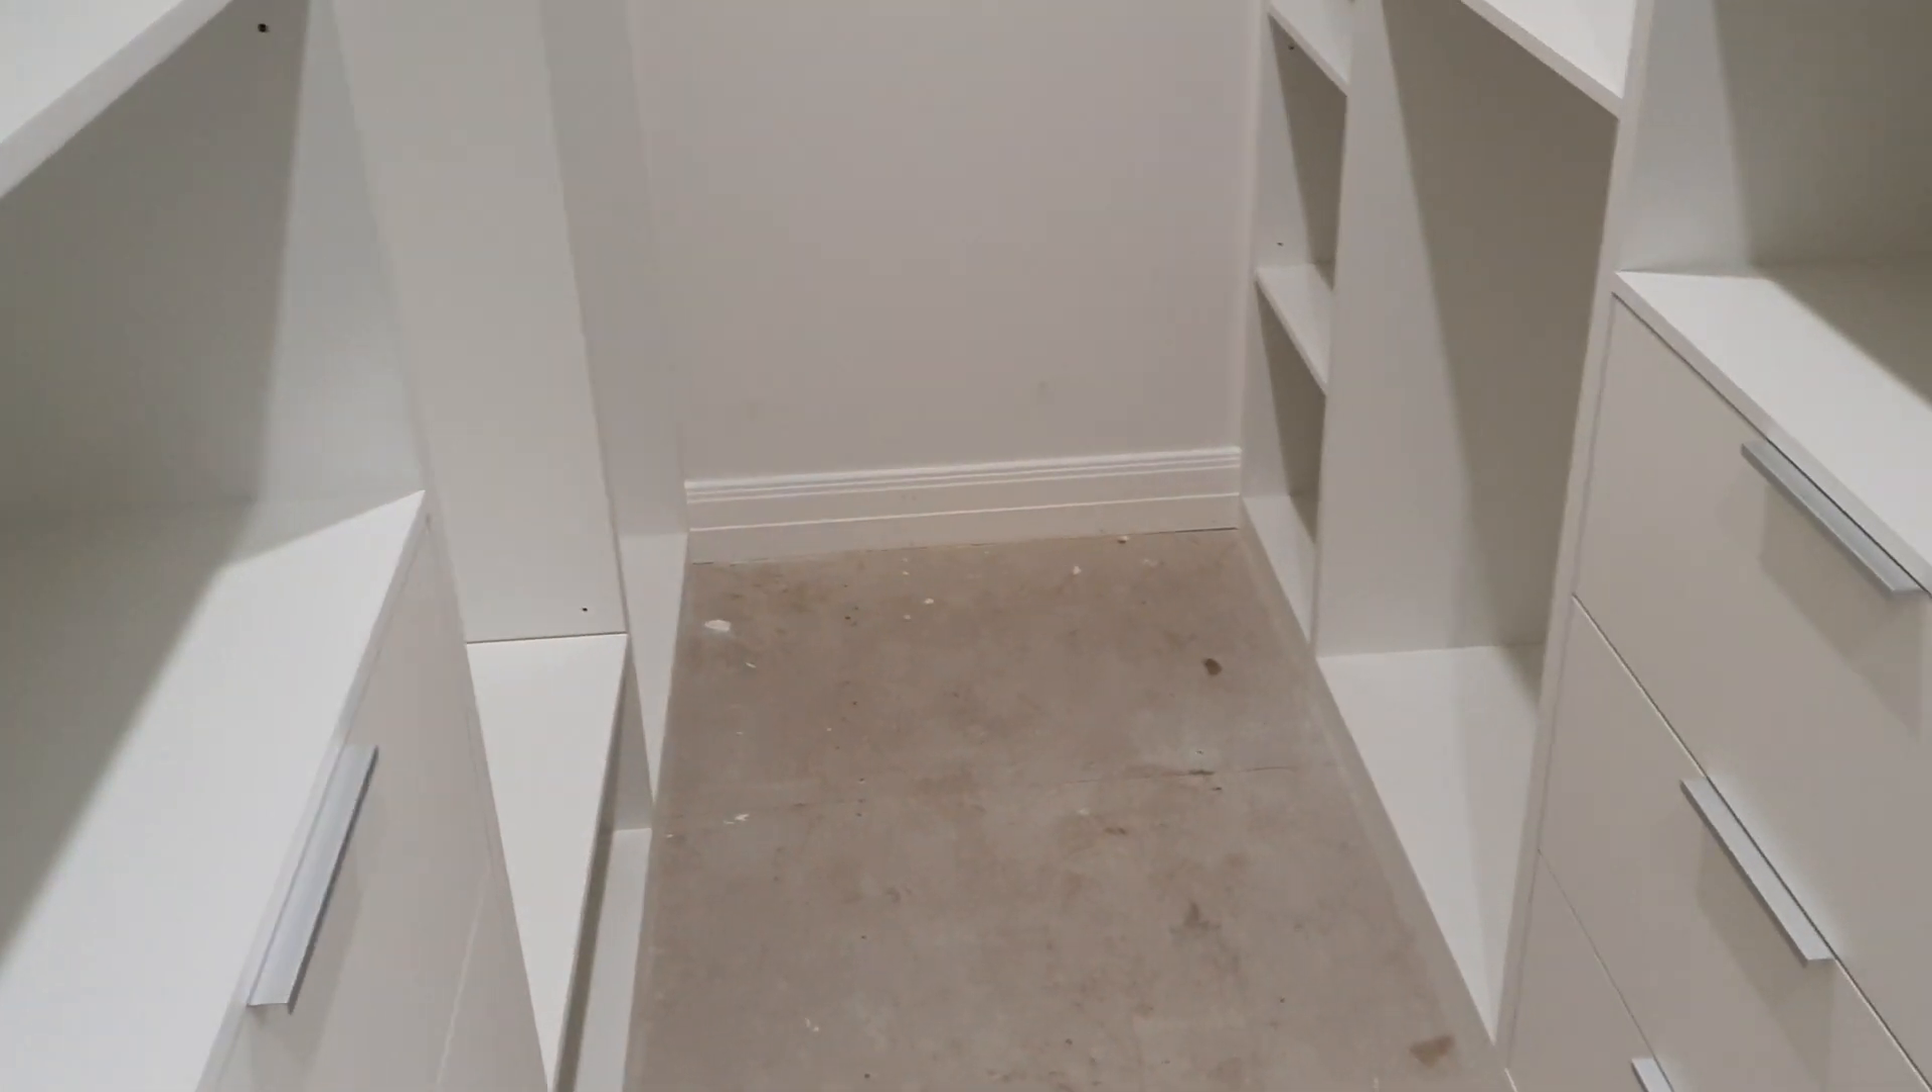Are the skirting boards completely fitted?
Yes.